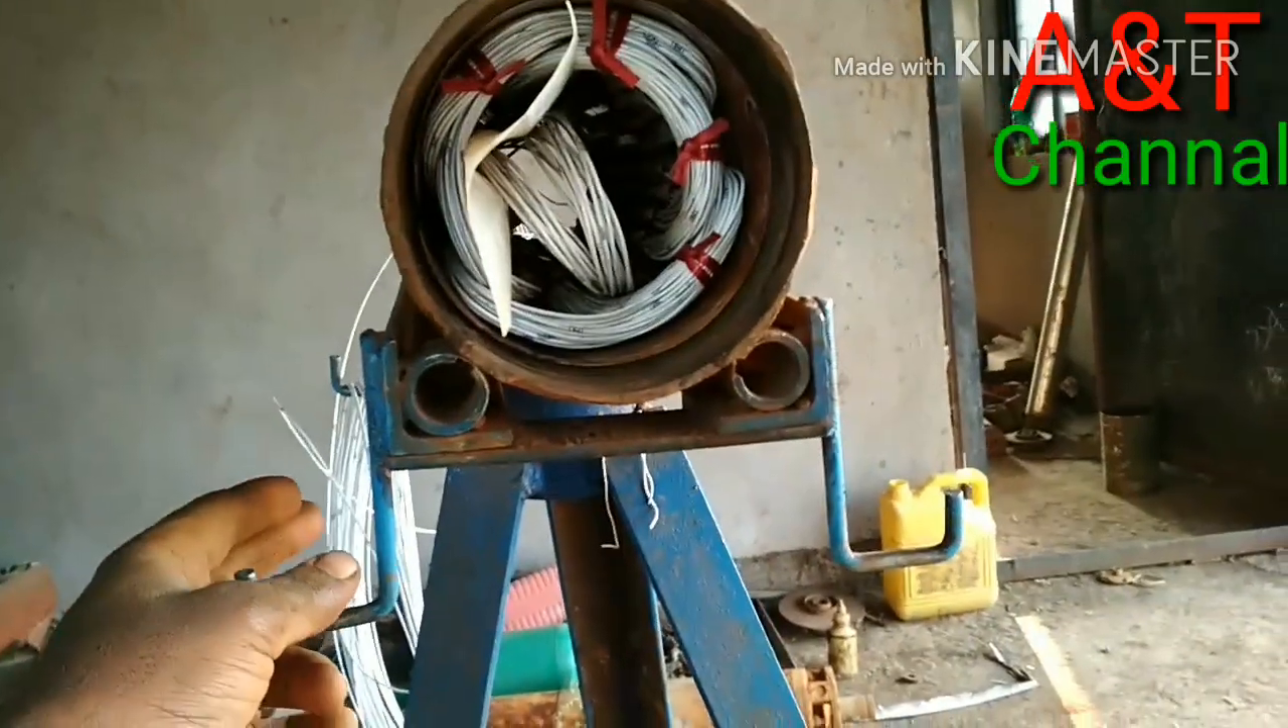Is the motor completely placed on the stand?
Yes.